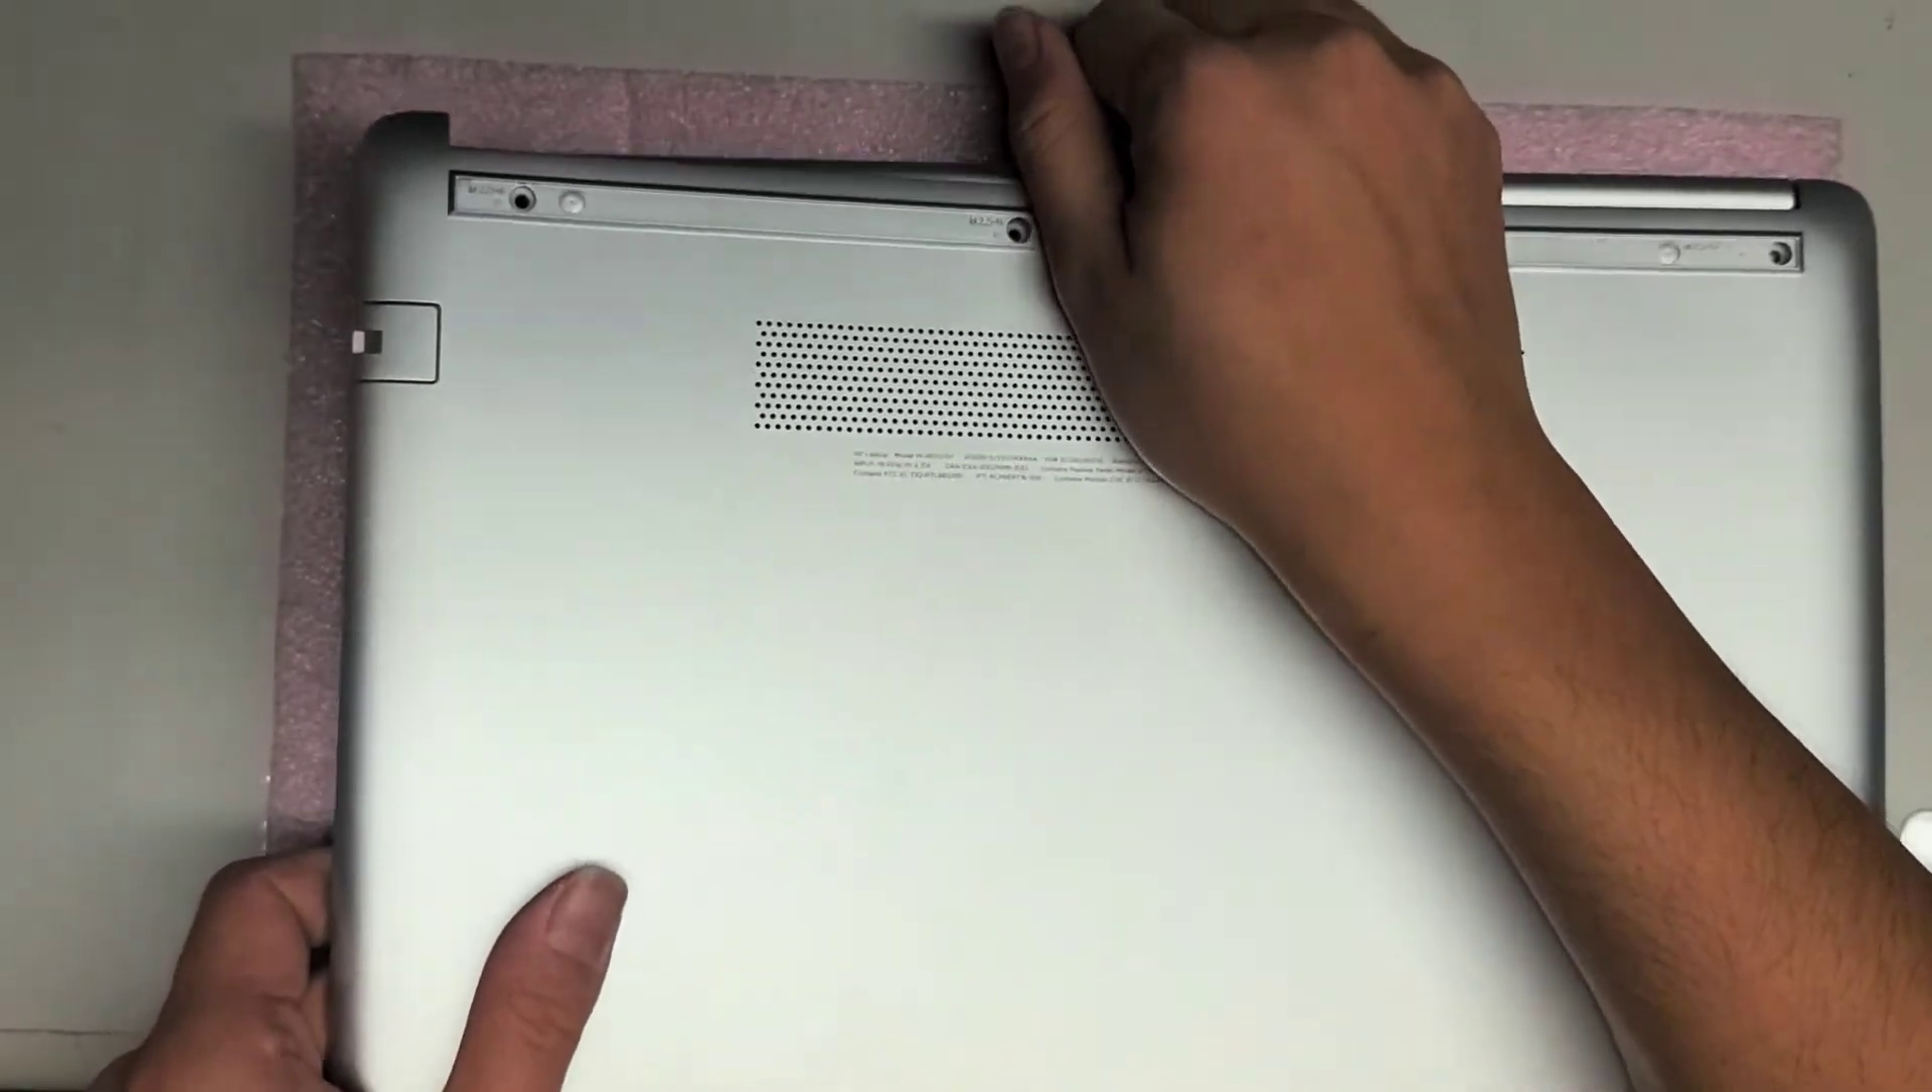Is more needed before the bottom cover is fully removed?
Yes.